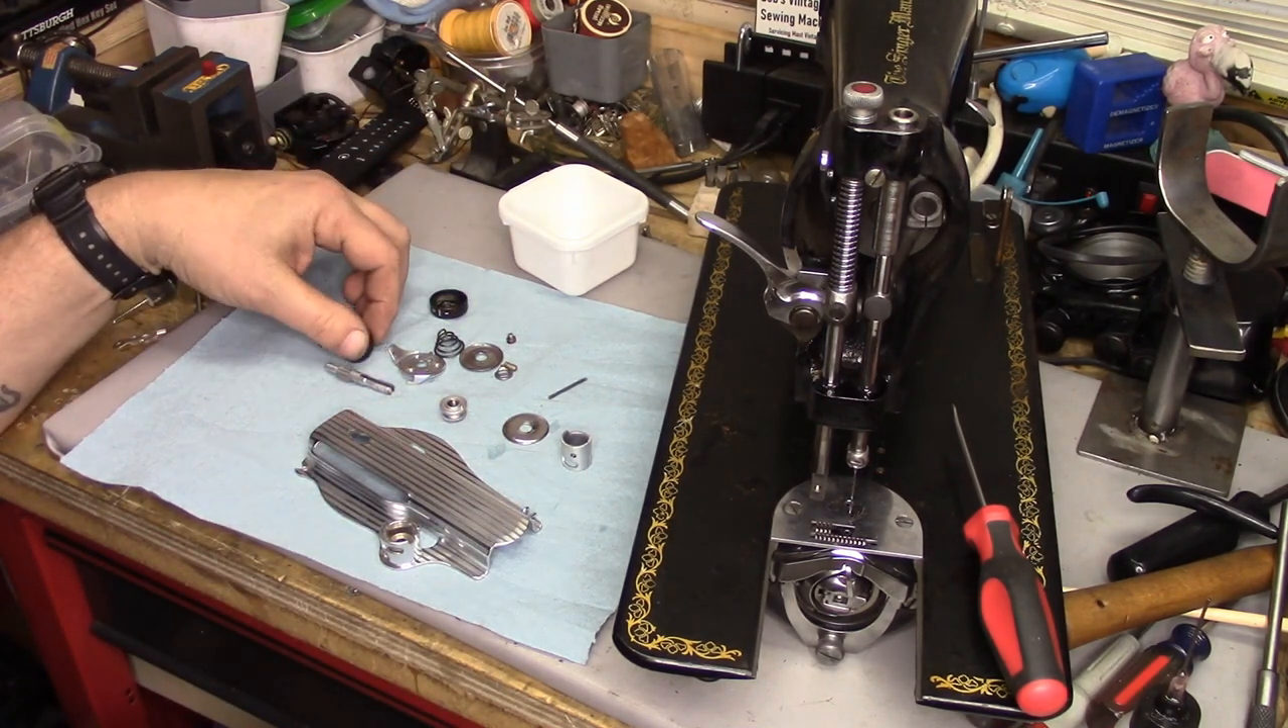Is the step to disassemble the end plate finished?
Yes.